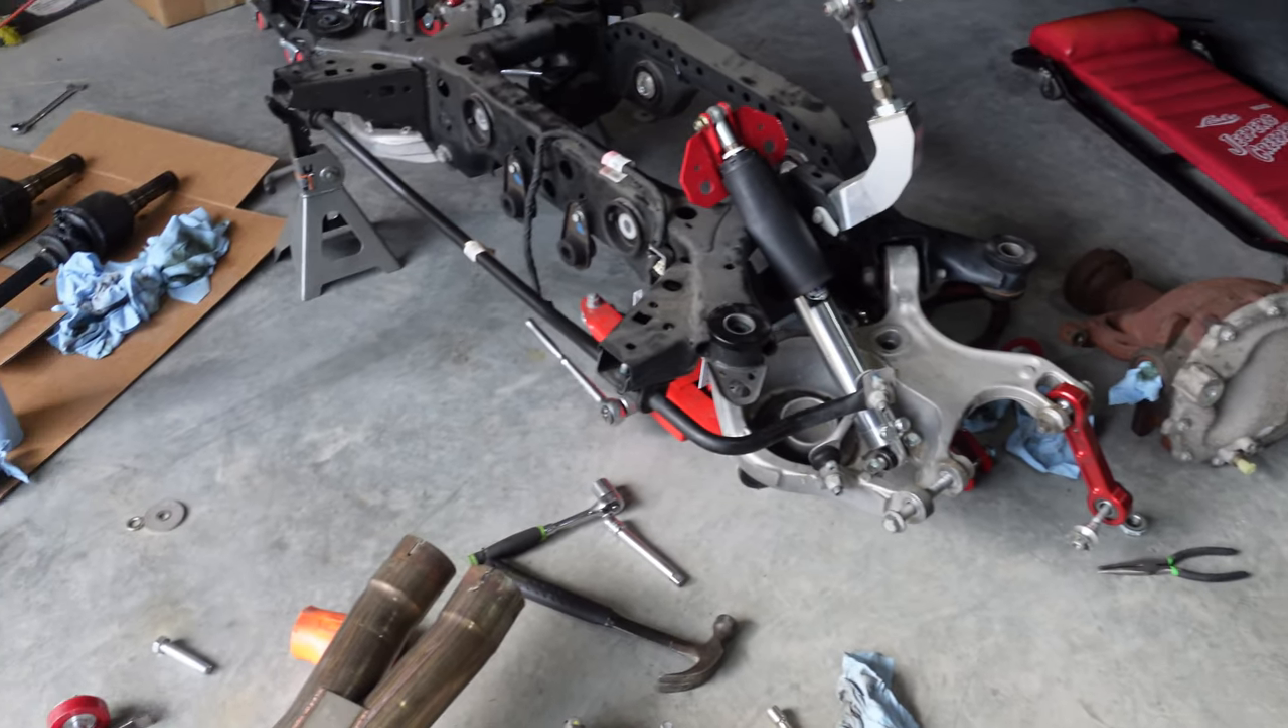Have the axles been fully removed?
Yes.